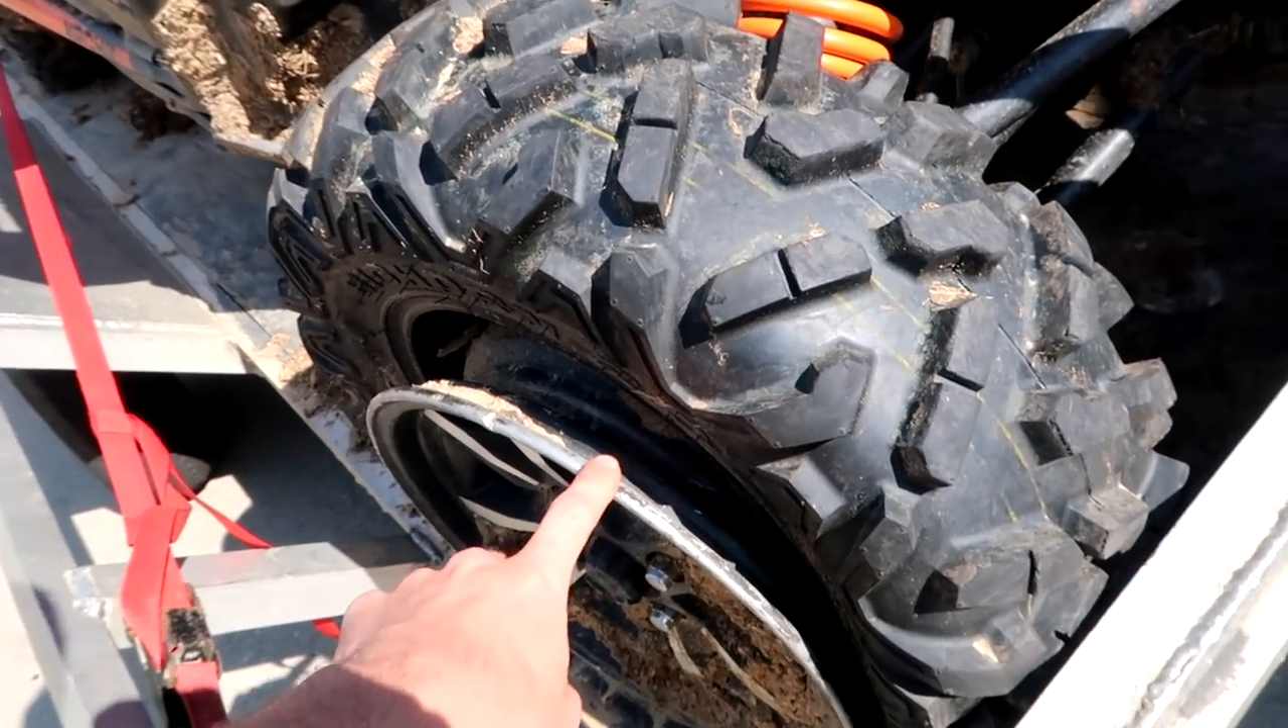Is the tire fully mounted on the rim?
No.